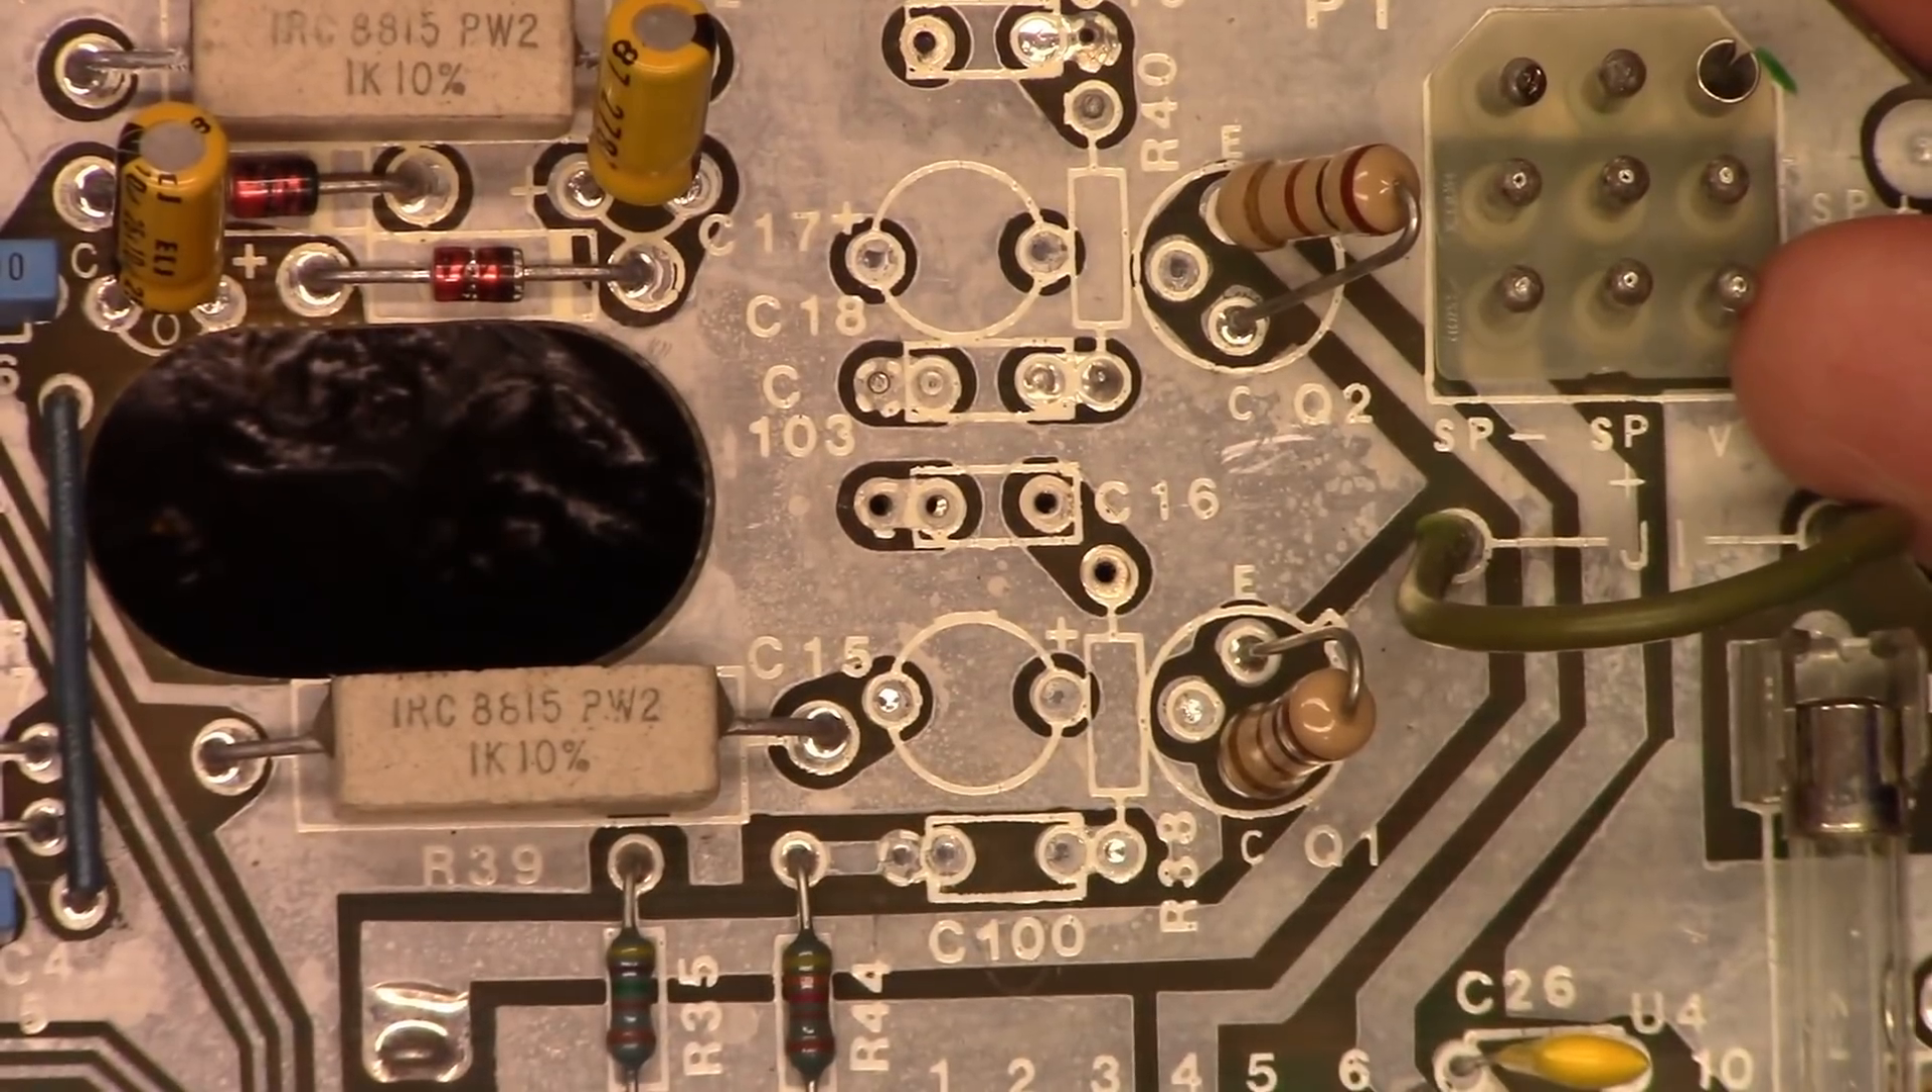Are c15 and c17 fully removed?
Yes.